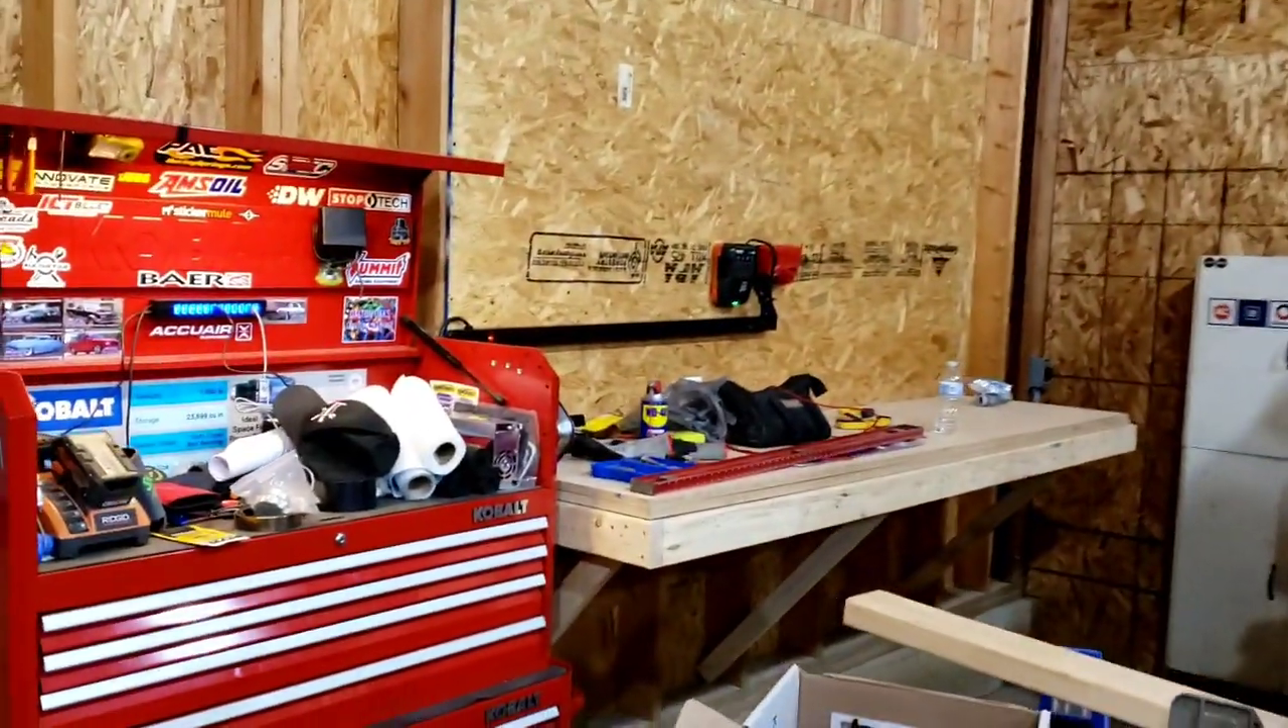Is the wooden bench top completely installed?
Yes.